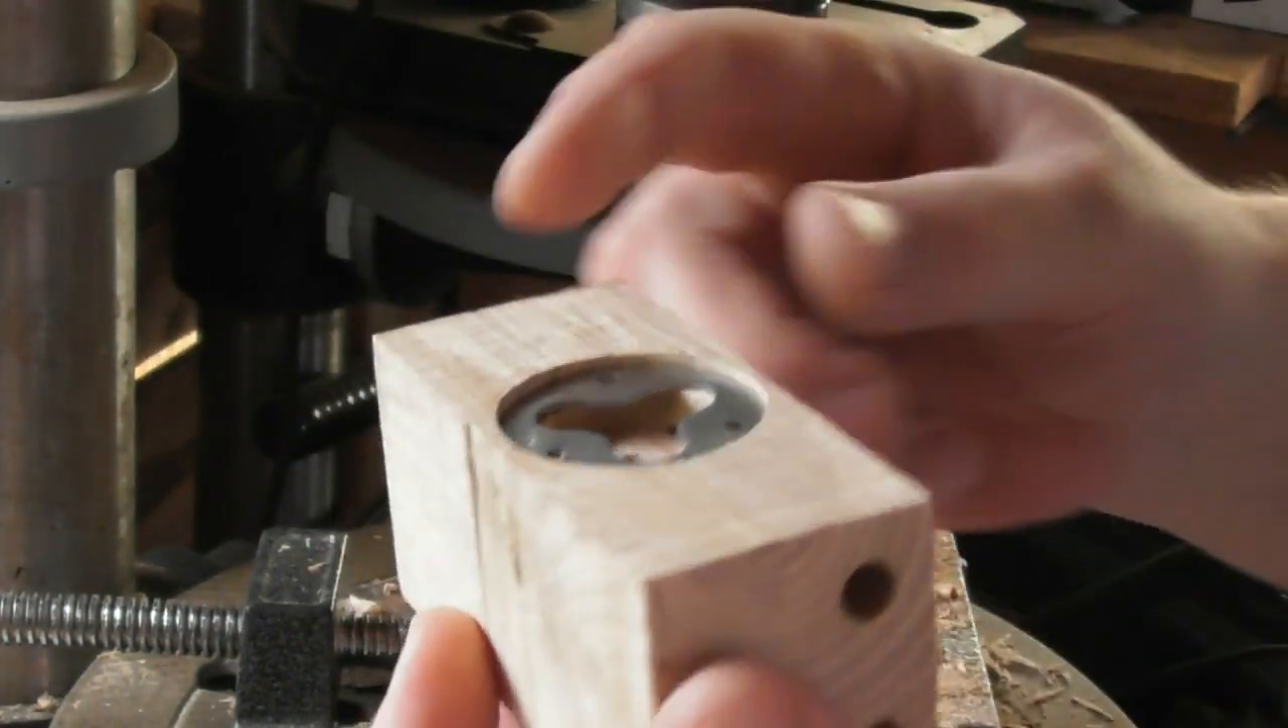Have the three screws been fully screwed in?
No.